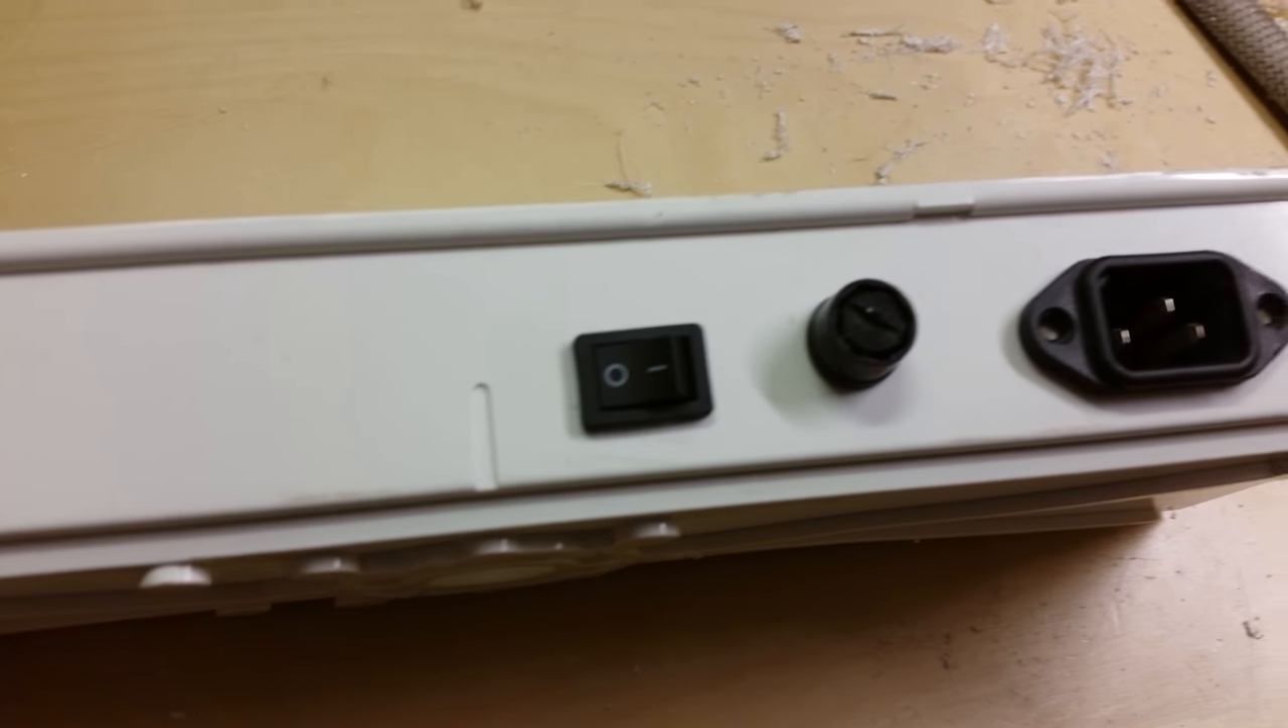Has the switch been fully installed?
Yes.